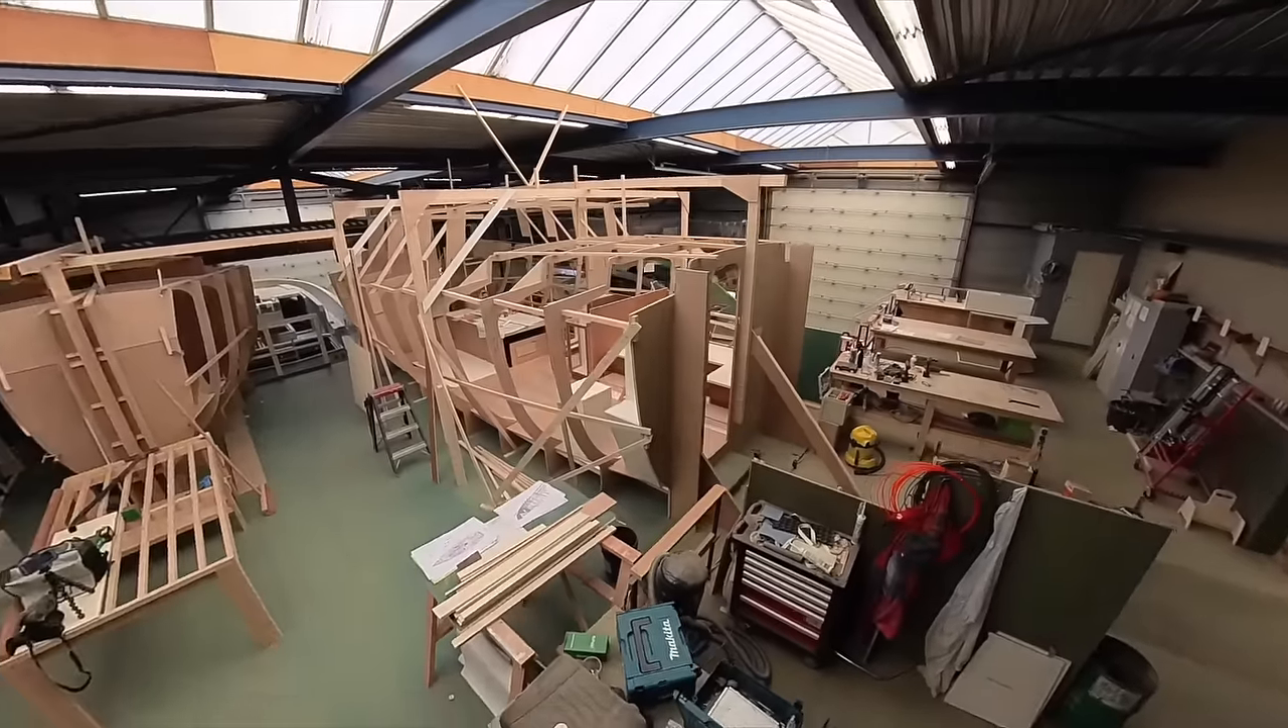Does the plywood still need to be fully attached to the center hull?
Yes.